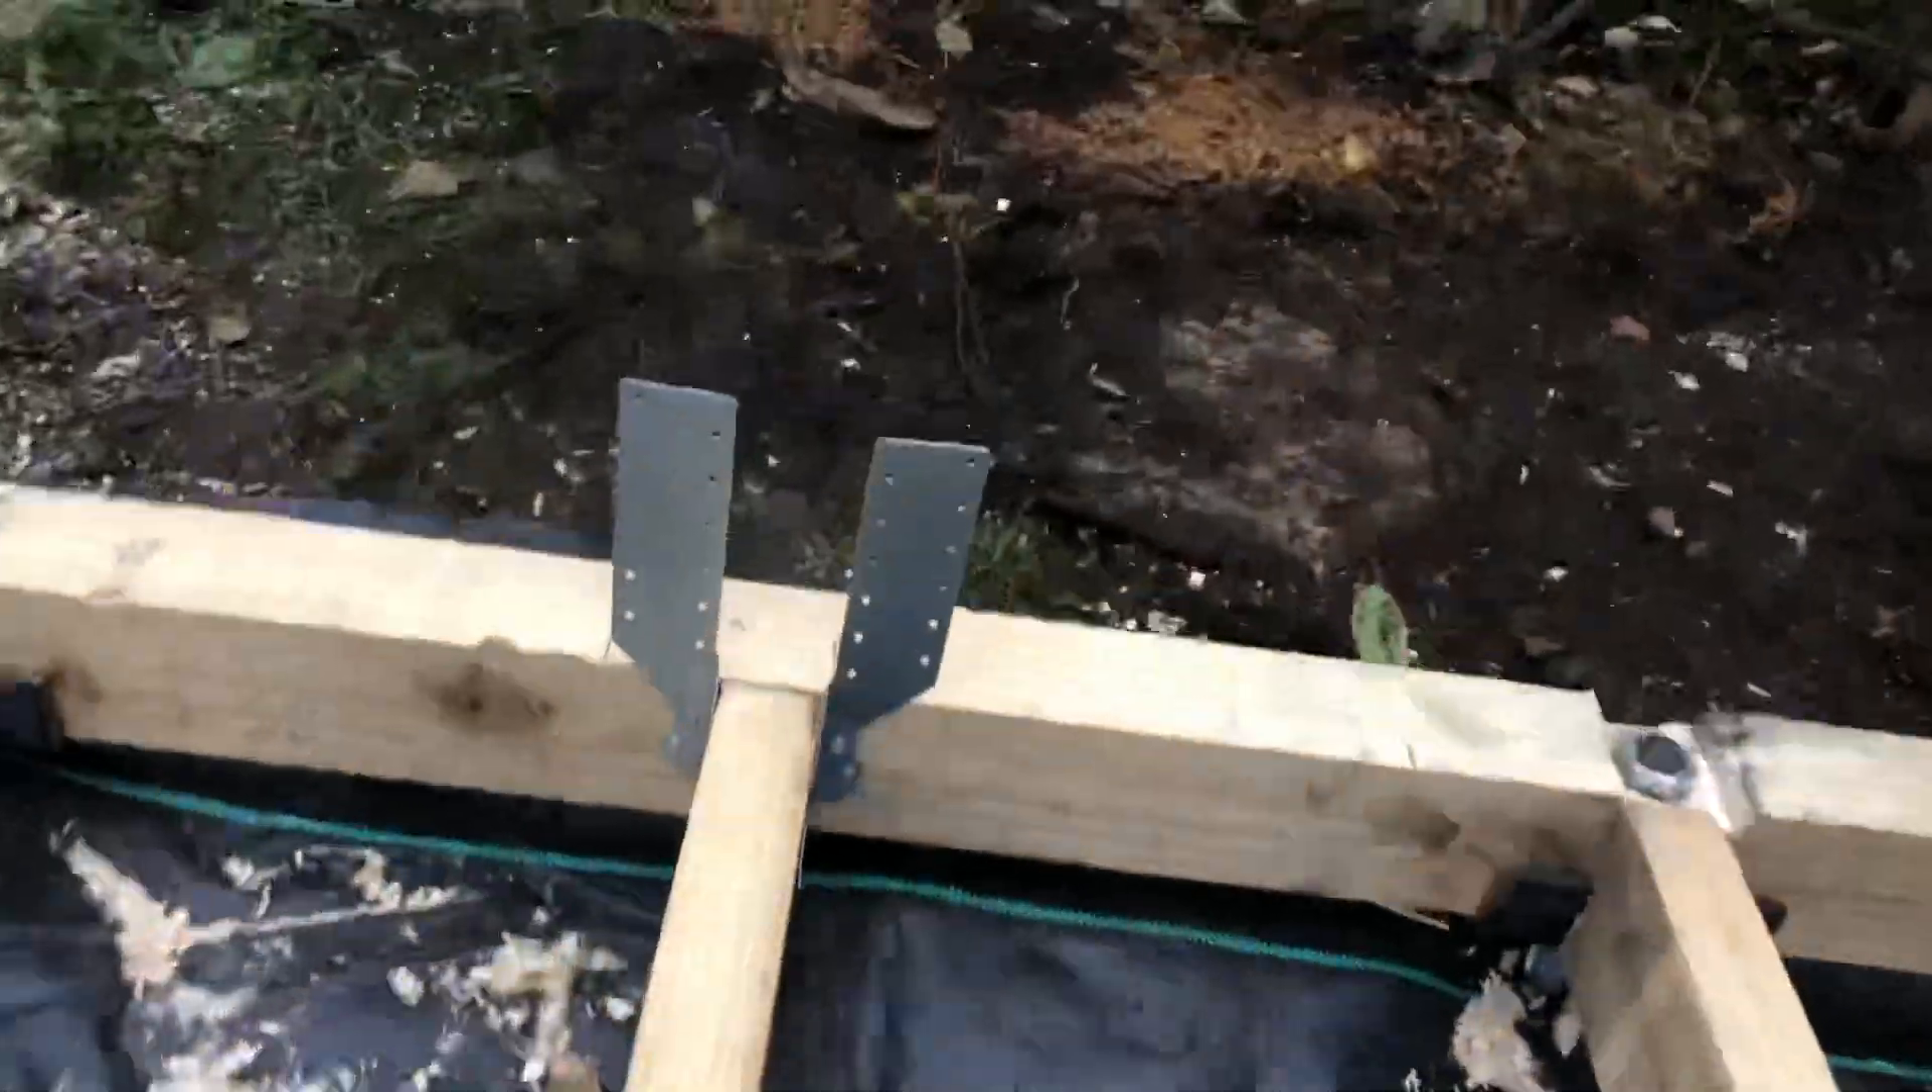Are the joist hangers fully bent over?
No.